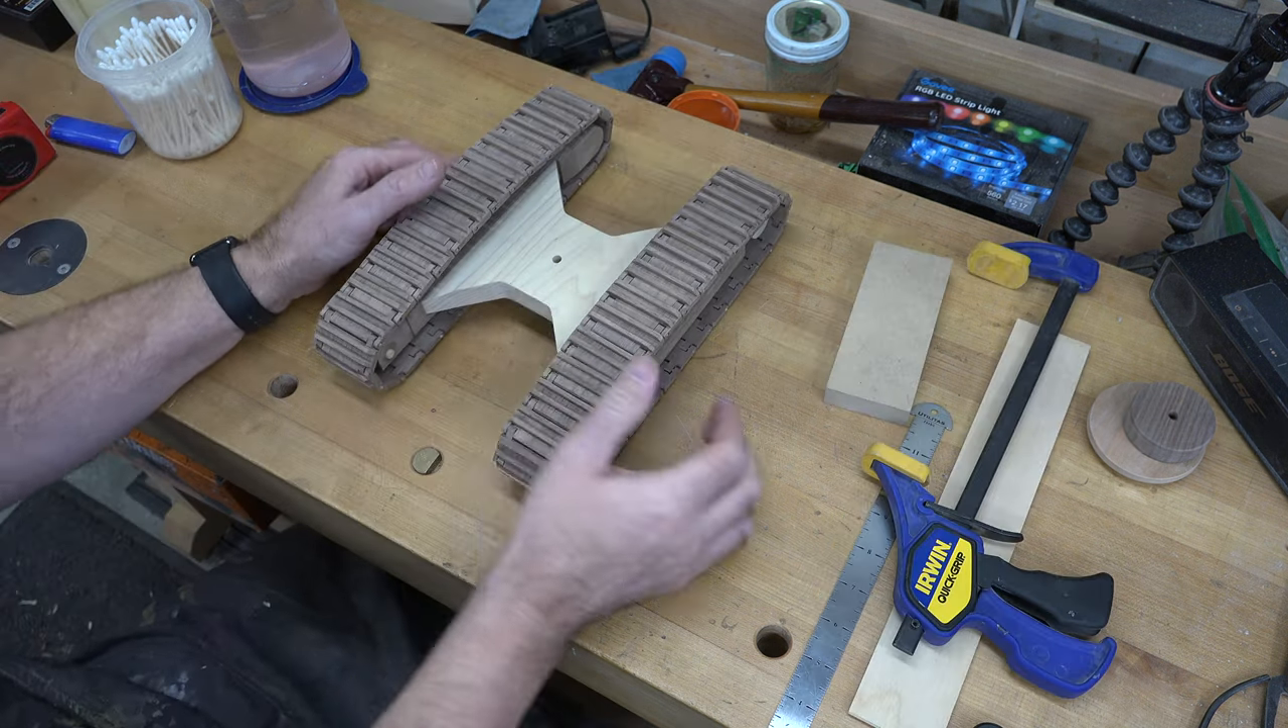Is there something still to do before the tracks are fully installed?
No.